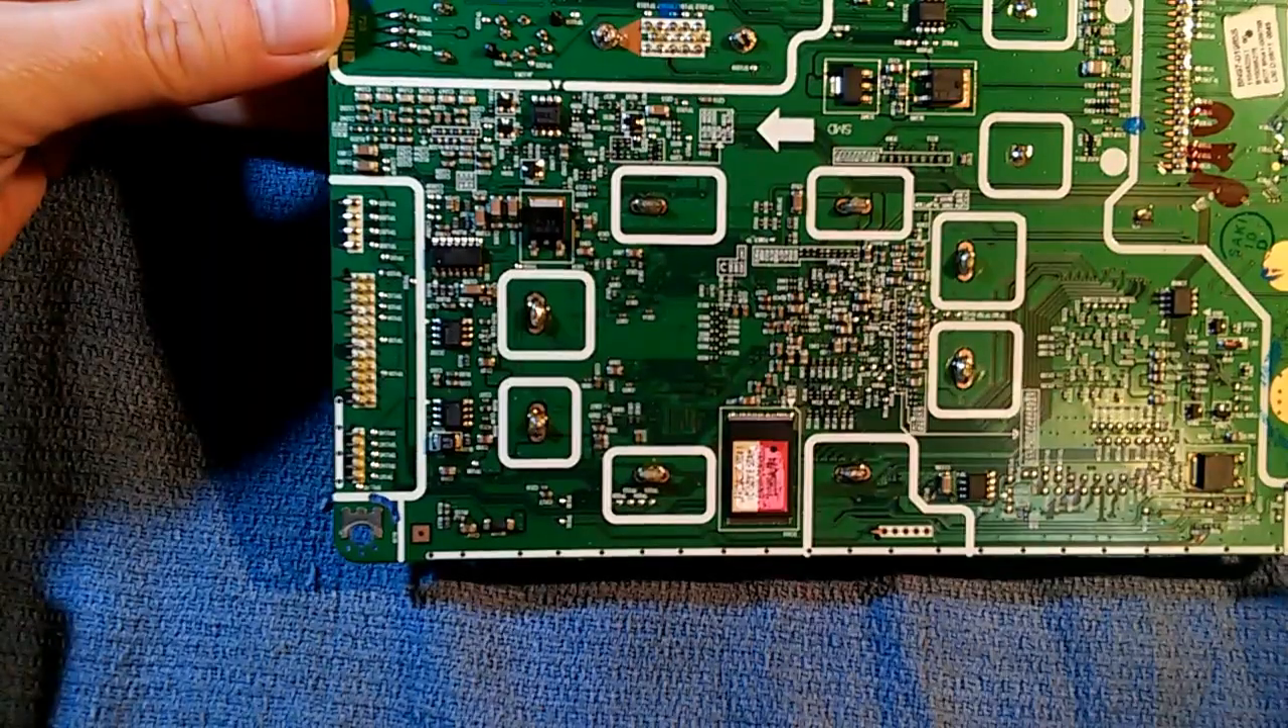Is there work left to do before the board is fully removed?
No.